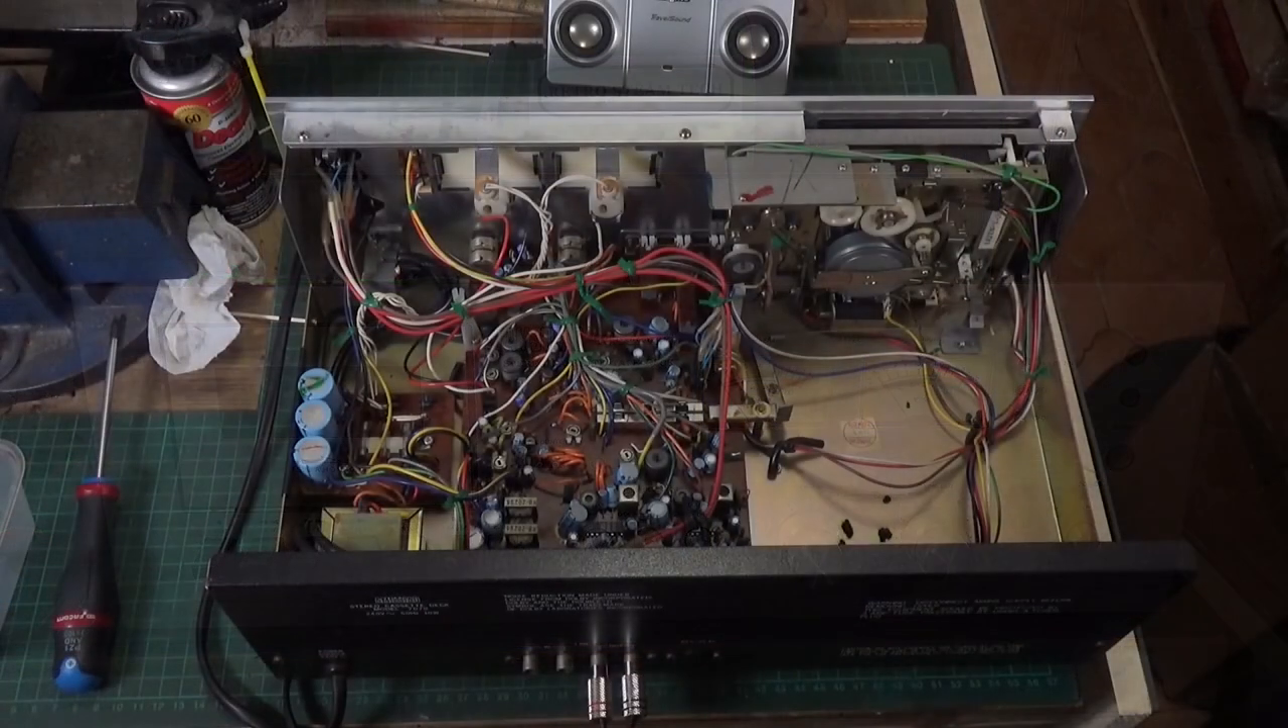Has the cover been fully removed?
Yes.